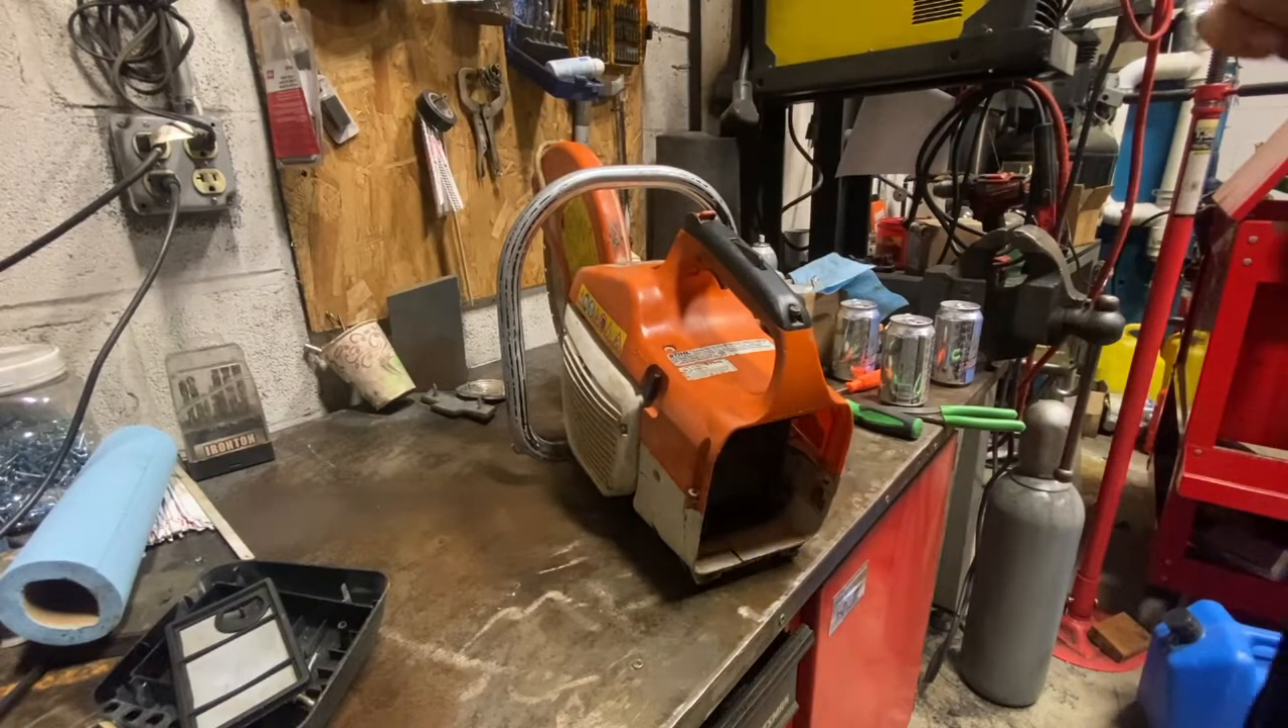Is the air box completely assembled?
No.